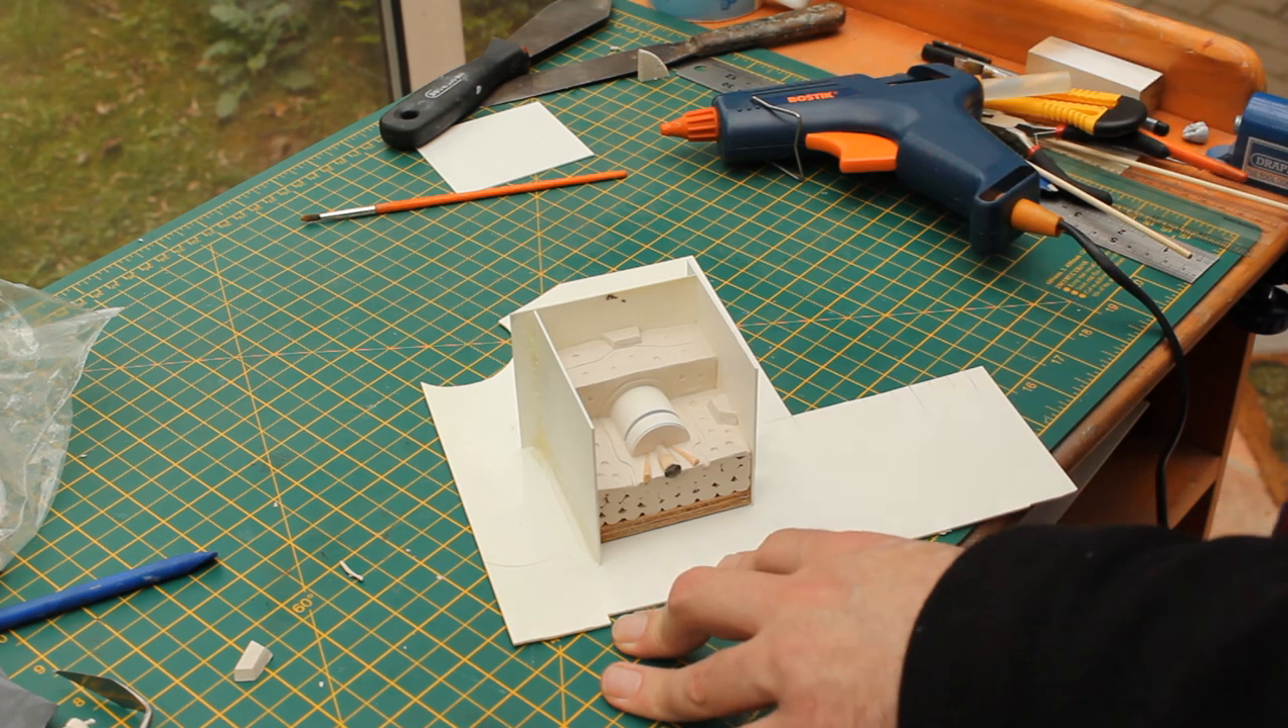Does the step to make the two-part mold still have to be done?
Yes.